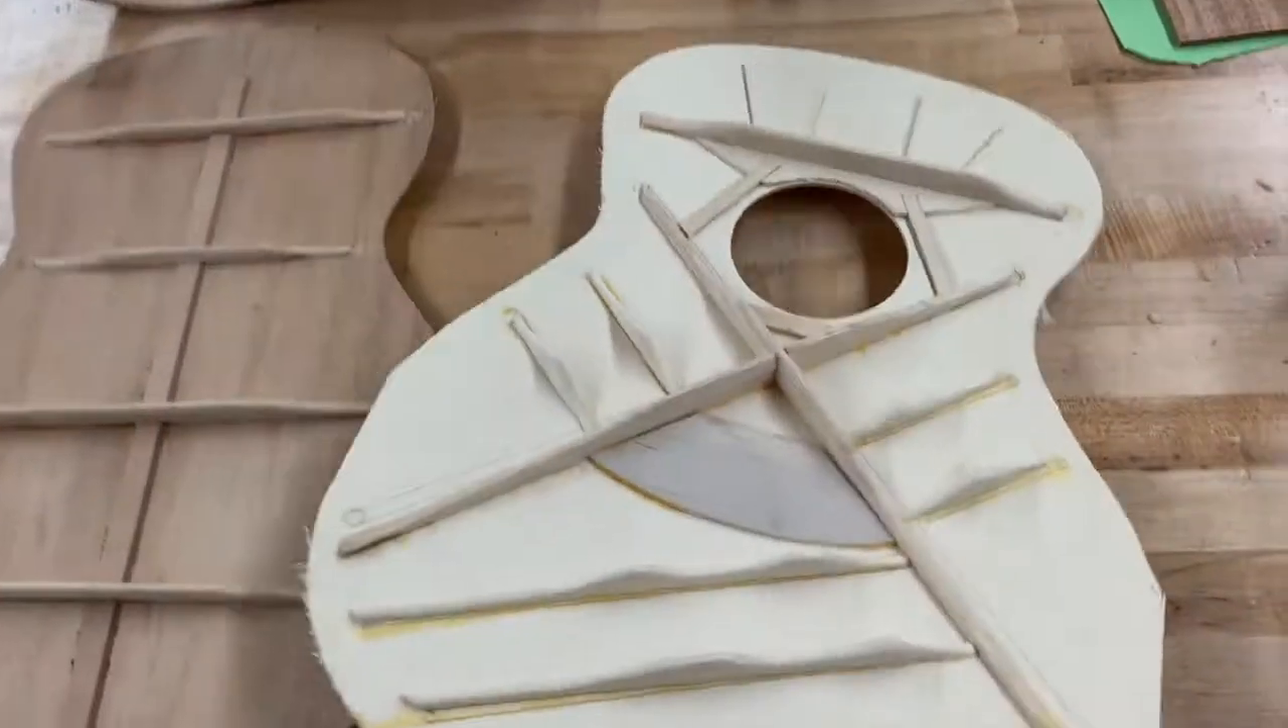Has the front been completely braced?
Yes.